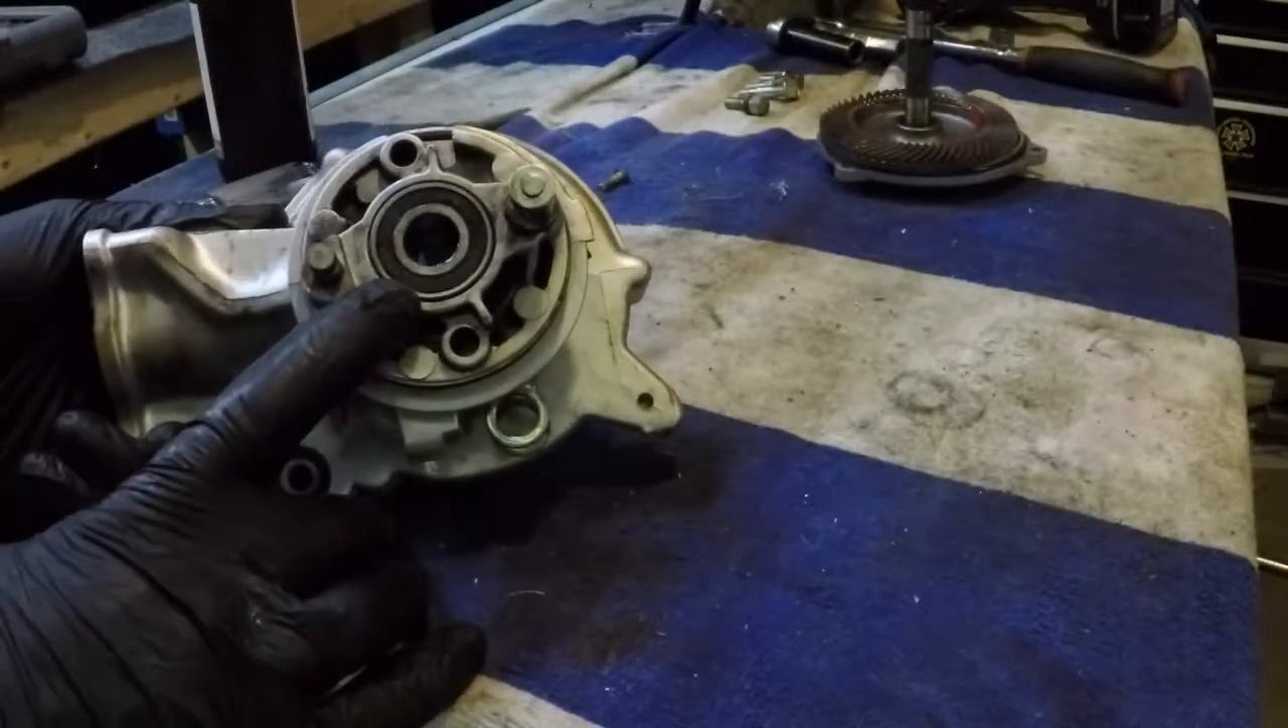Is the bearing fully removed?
No.